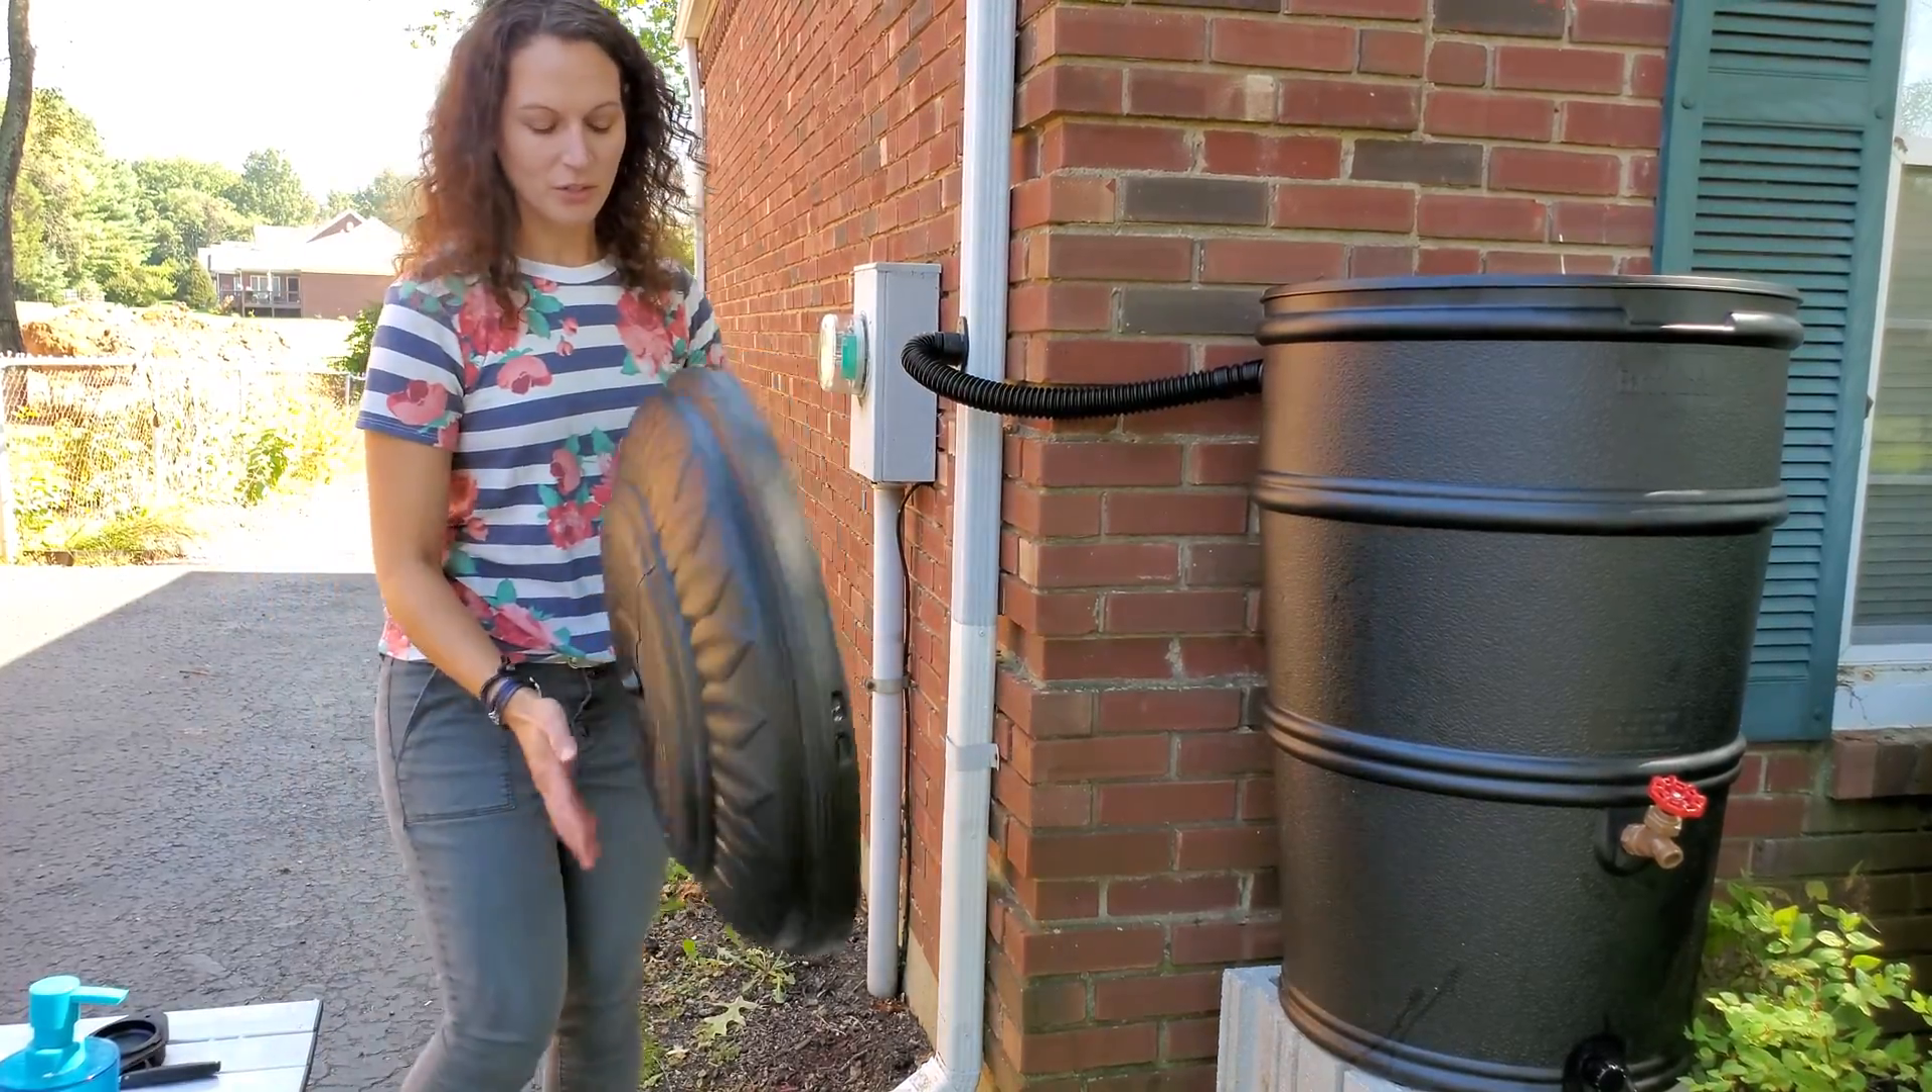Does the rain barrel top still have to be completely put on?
Yes.